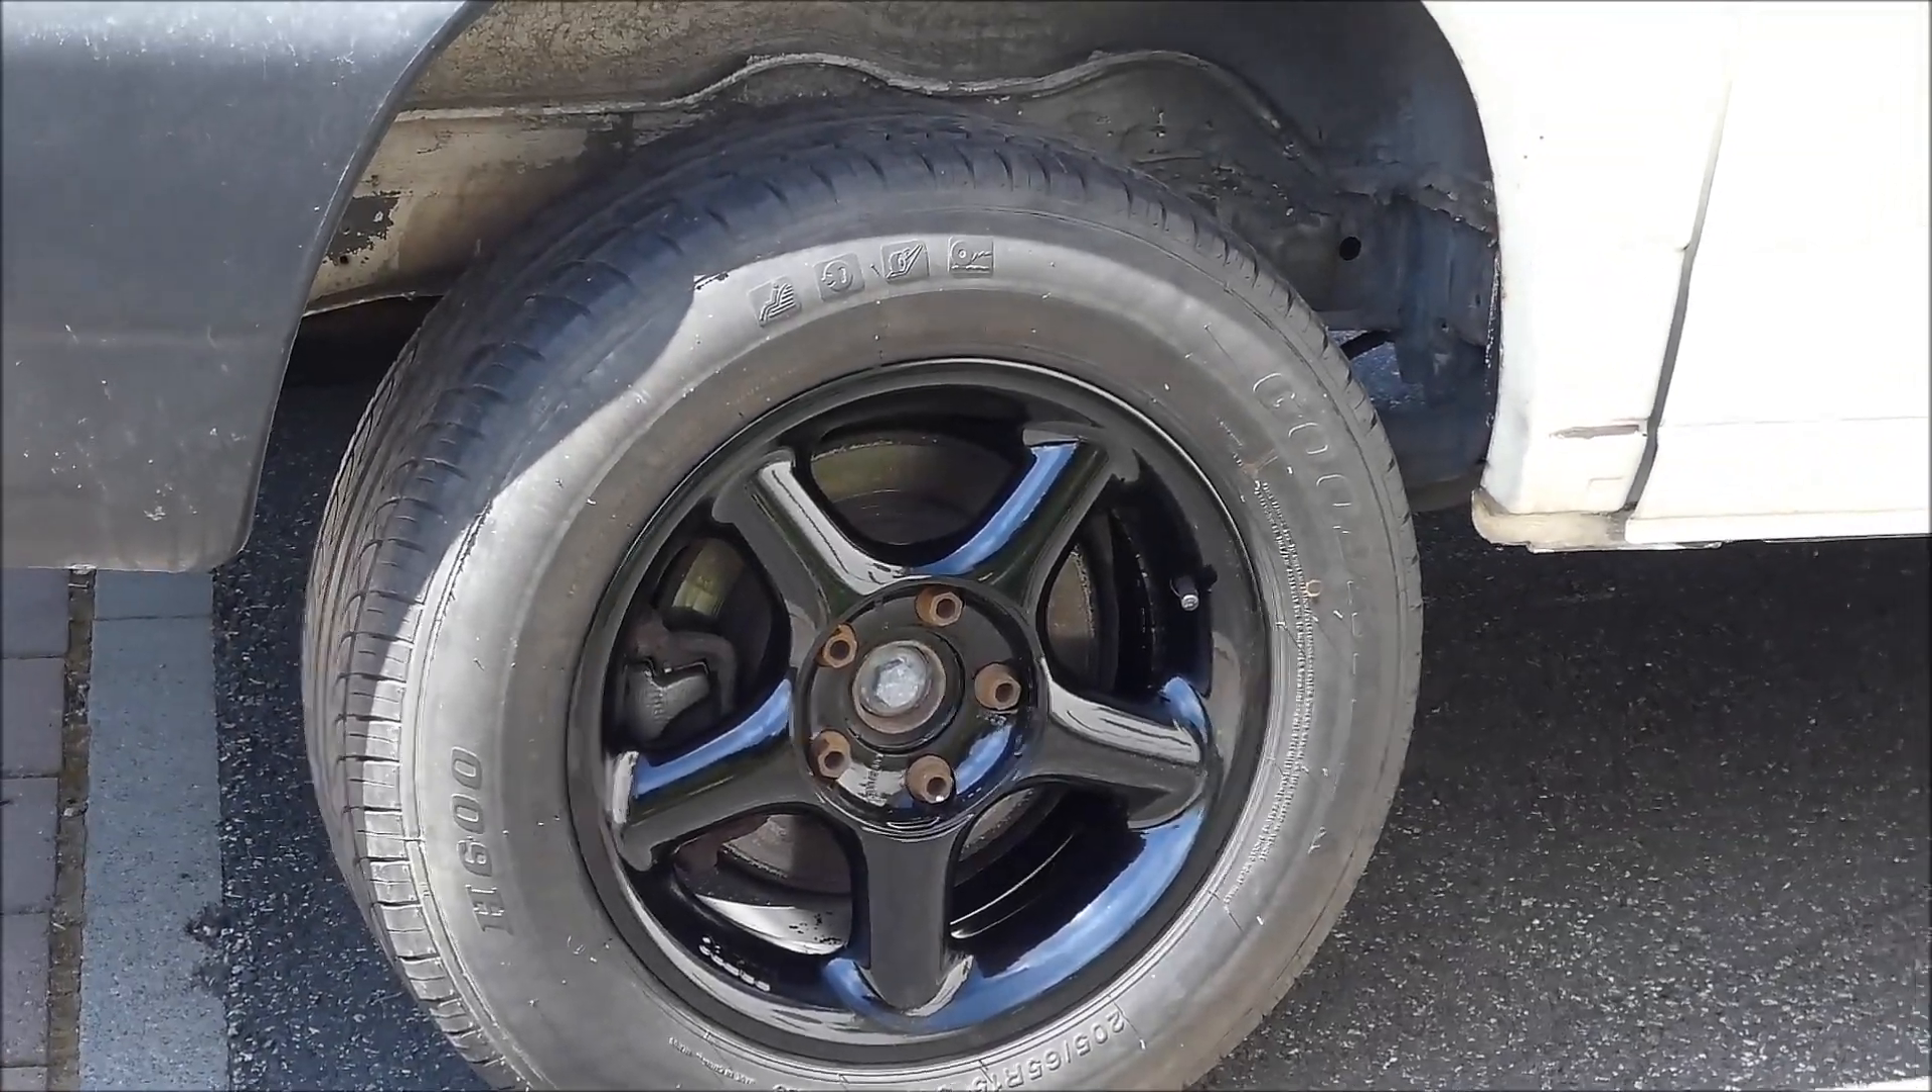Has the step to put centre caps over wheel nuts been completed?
No.